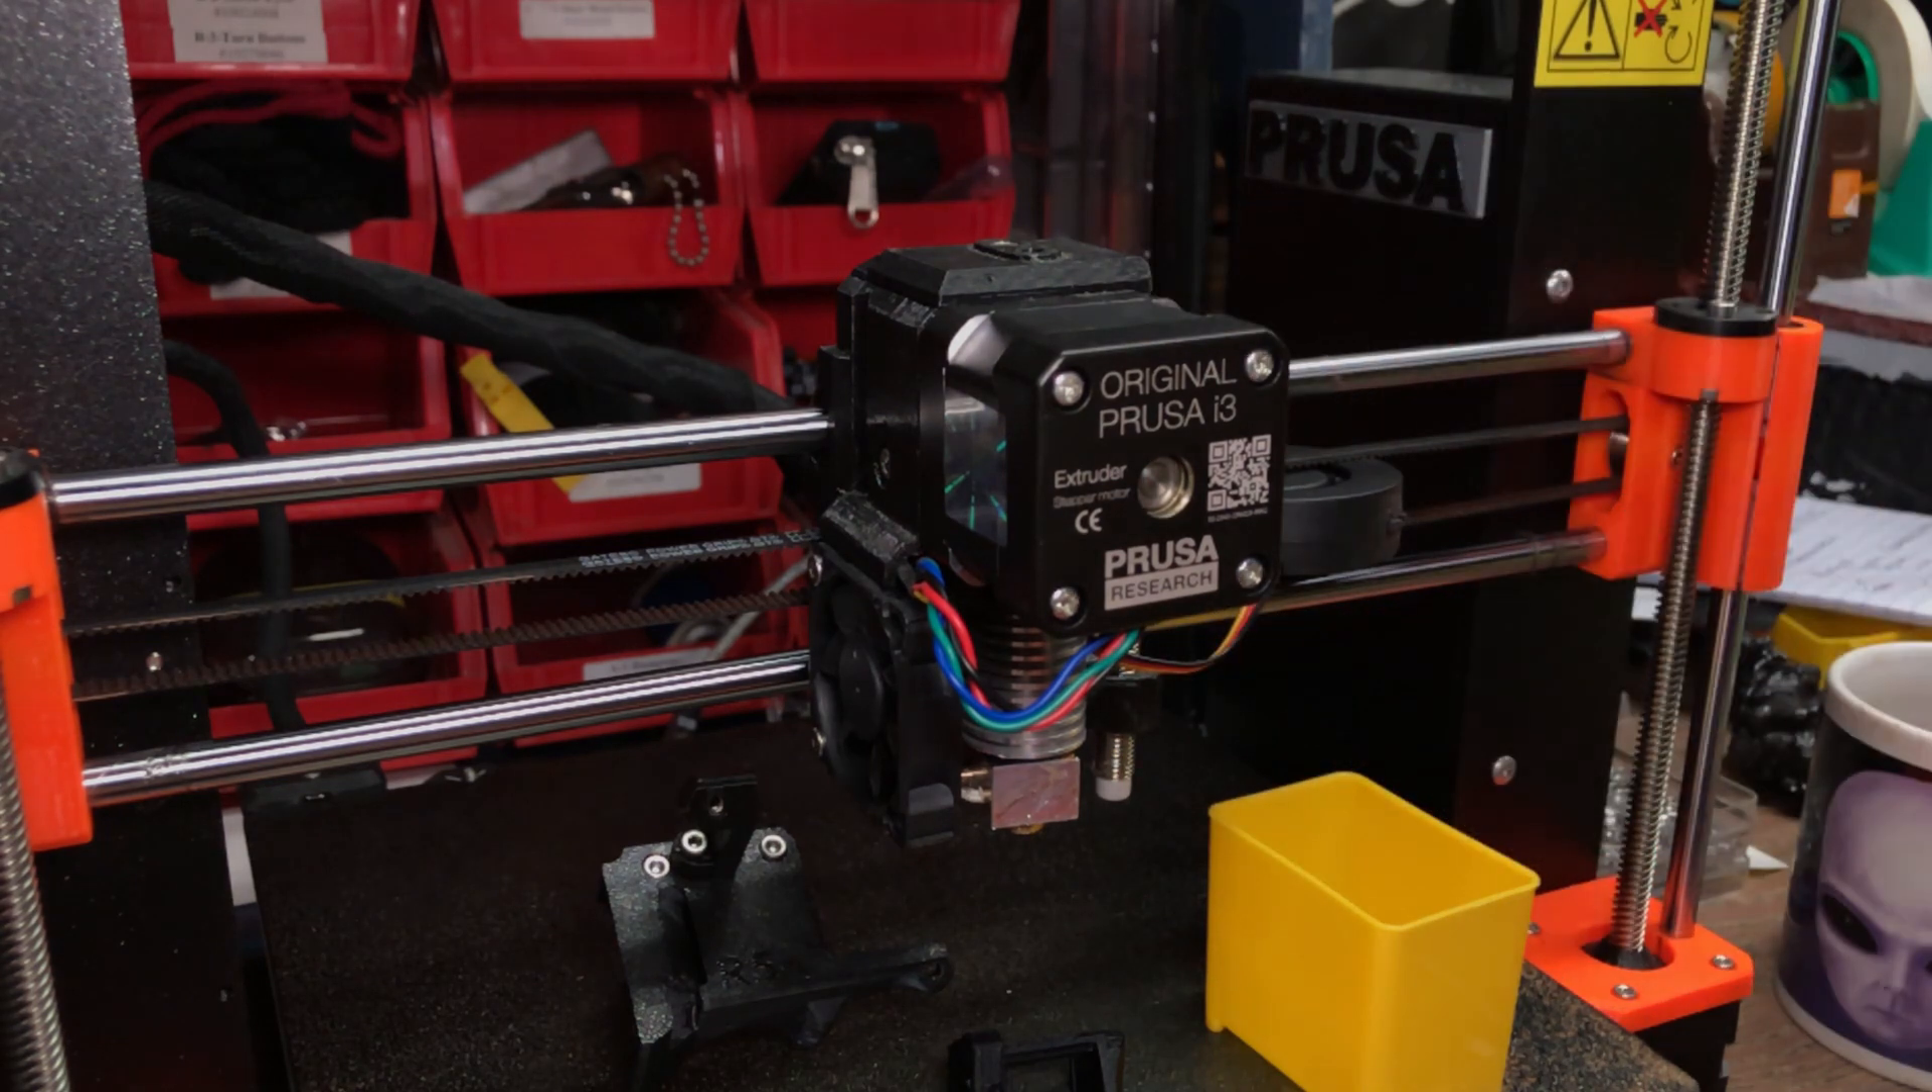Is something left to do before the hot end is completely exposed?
No.